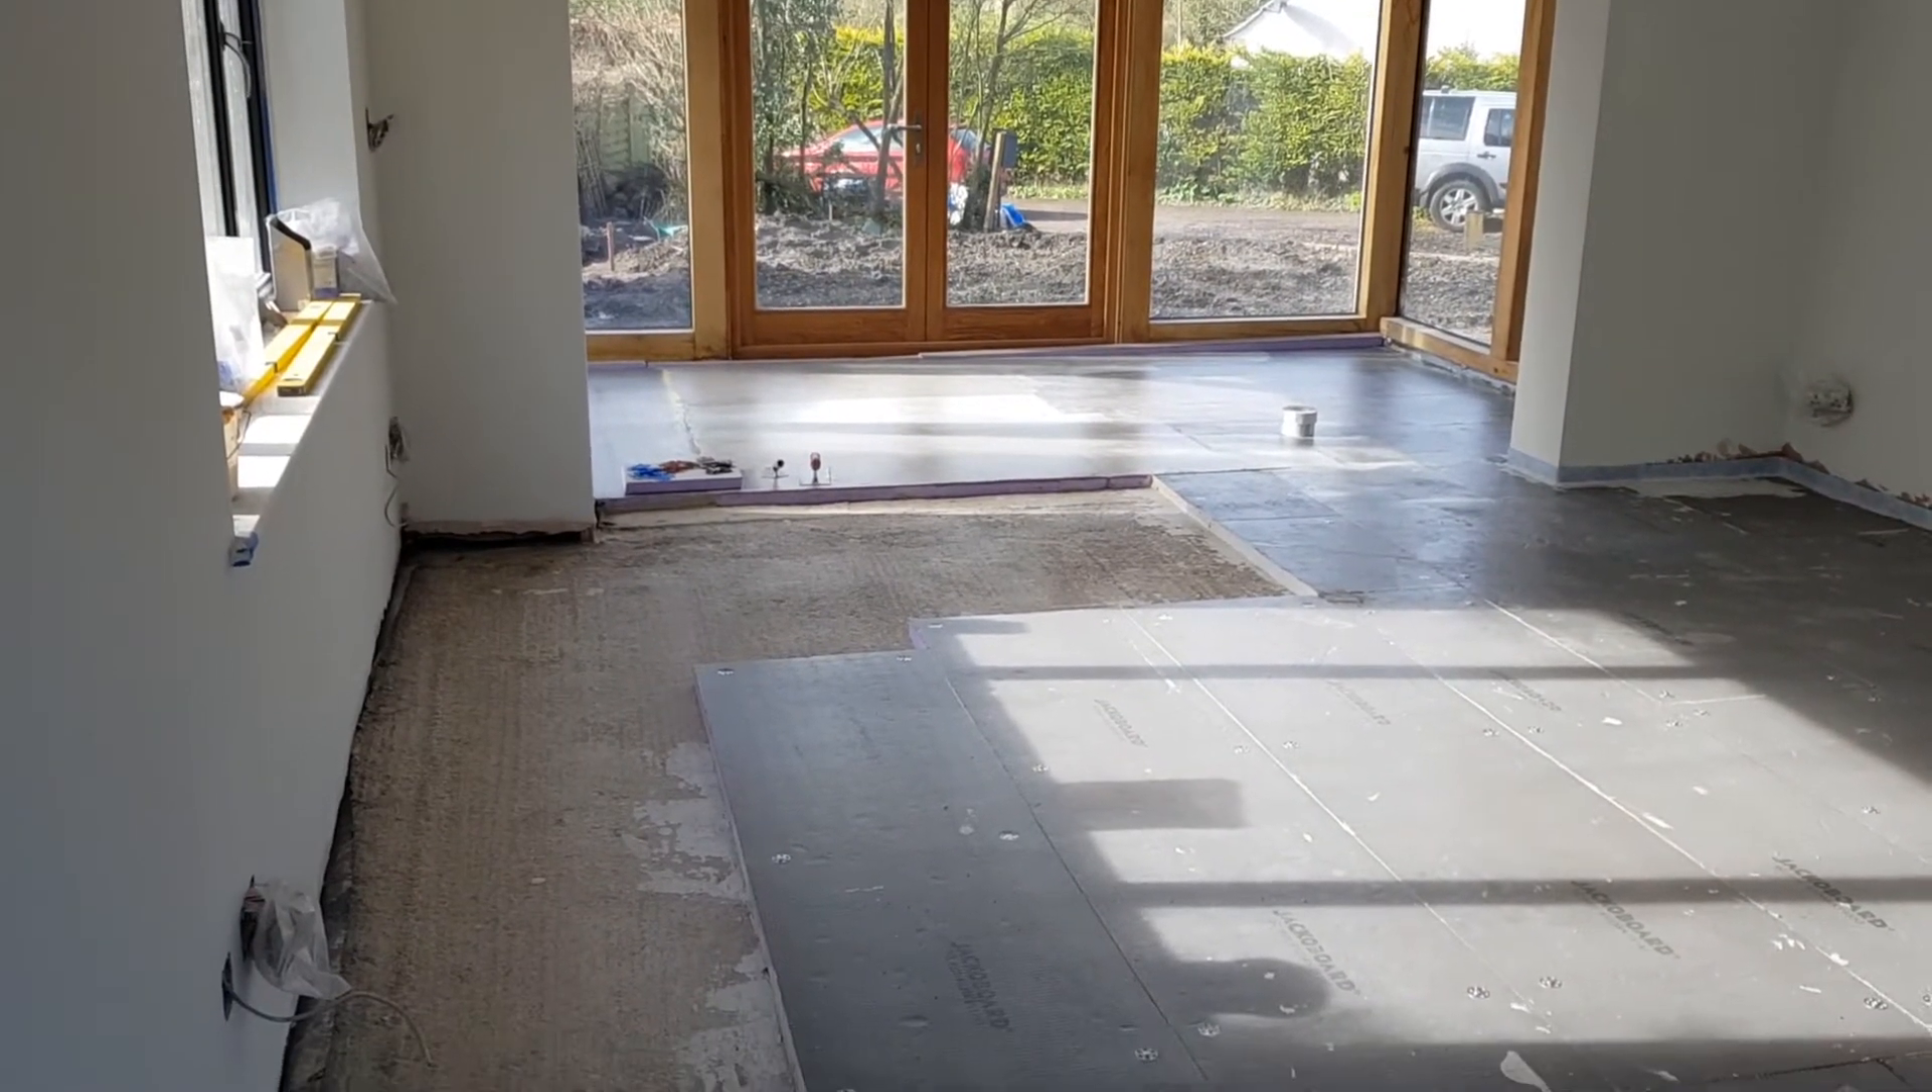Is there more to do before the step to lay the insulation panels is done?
Yes.